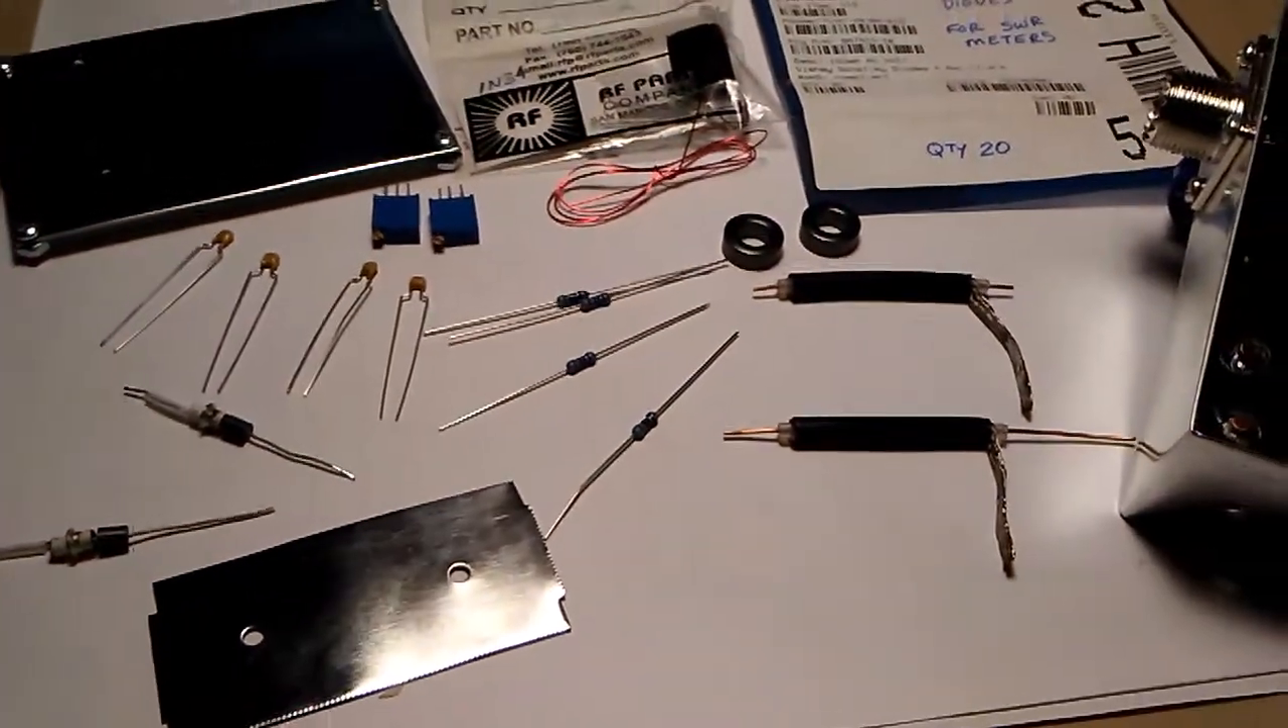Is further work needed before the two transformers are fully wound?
Yes.